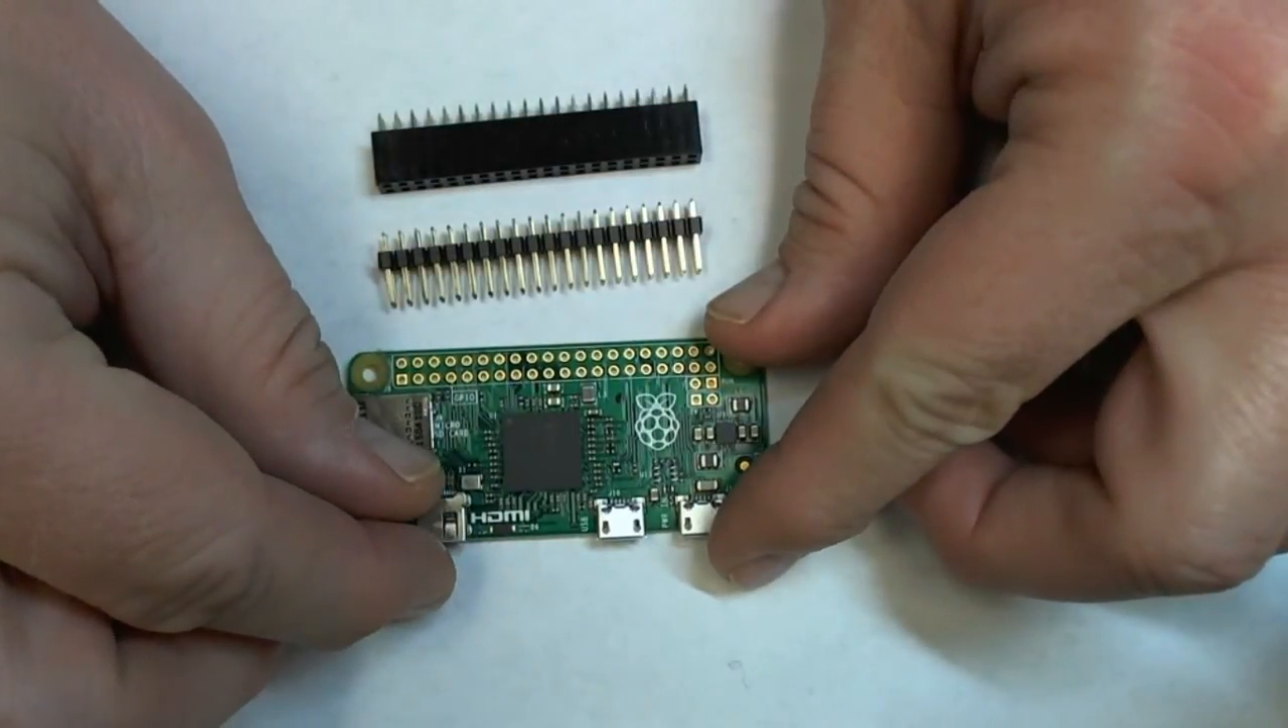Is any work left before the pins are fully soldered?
Yes.